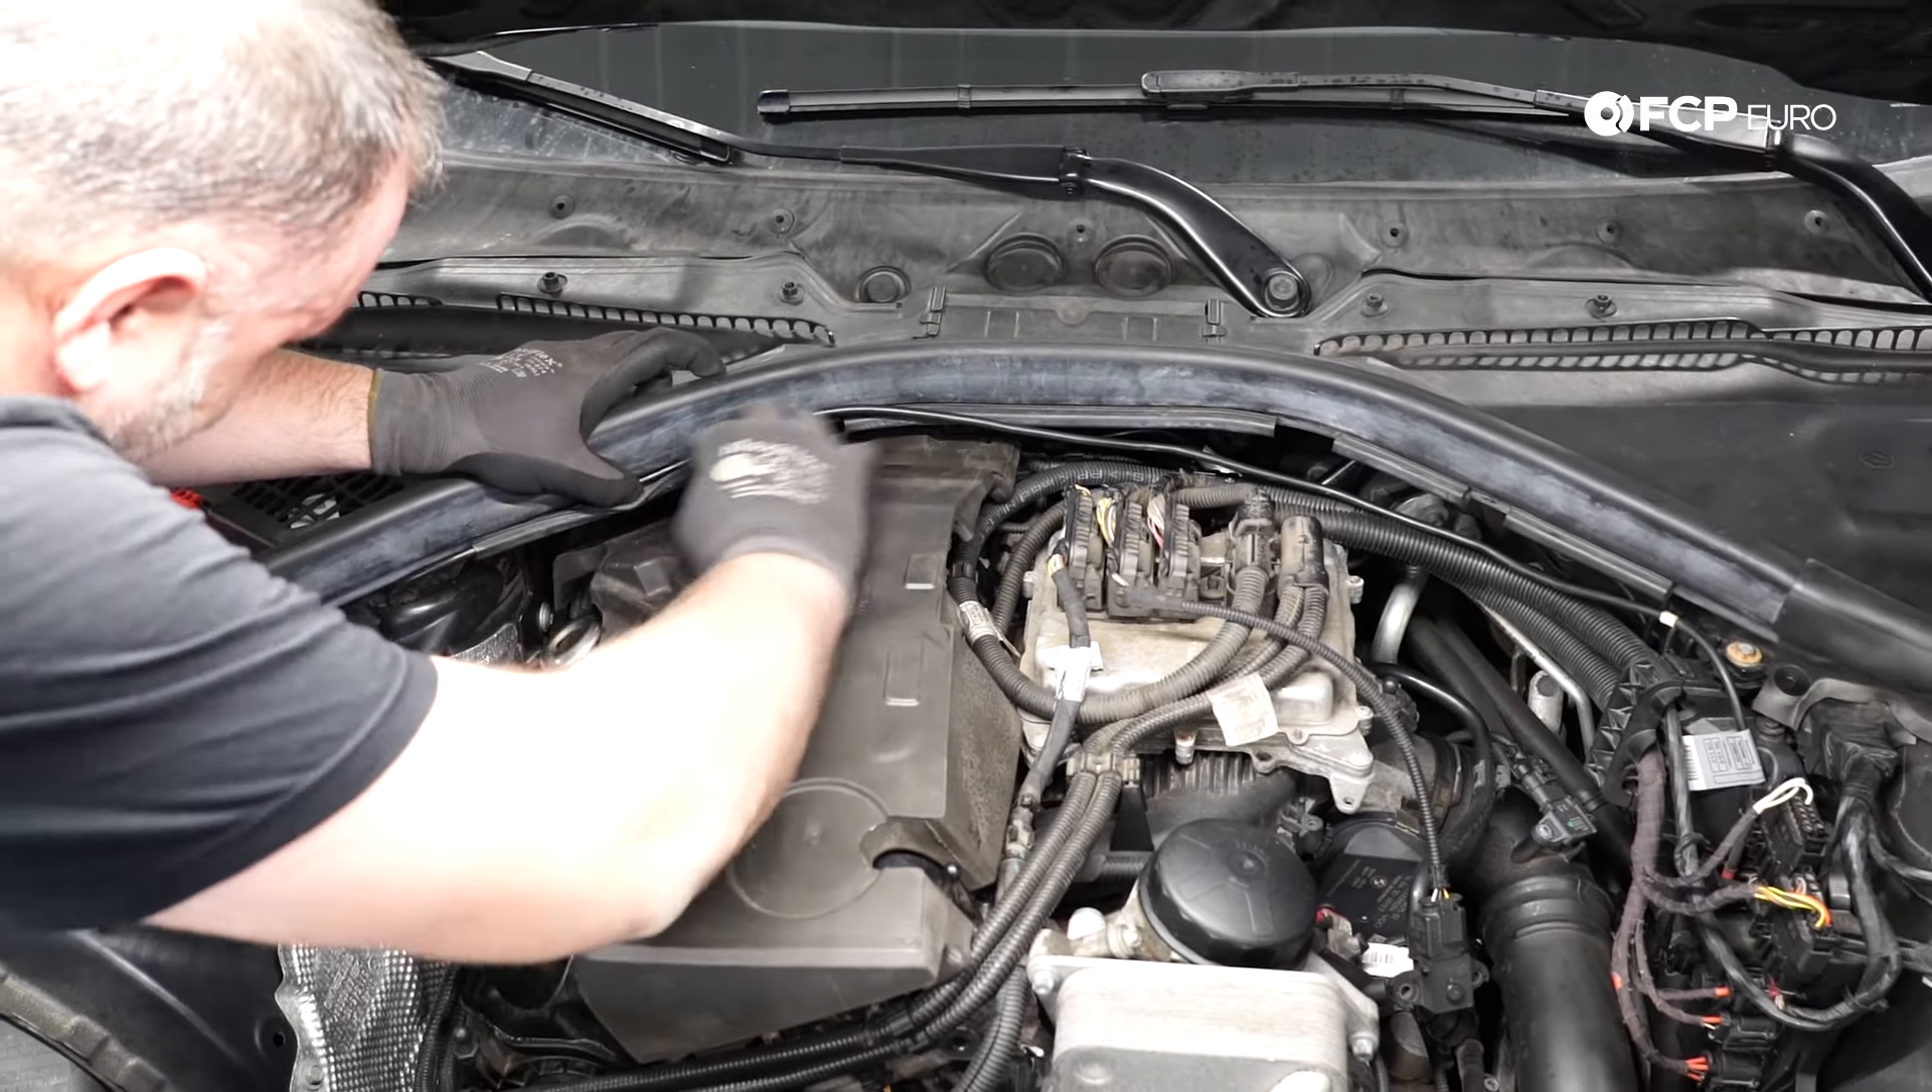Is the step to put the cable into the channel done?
No.